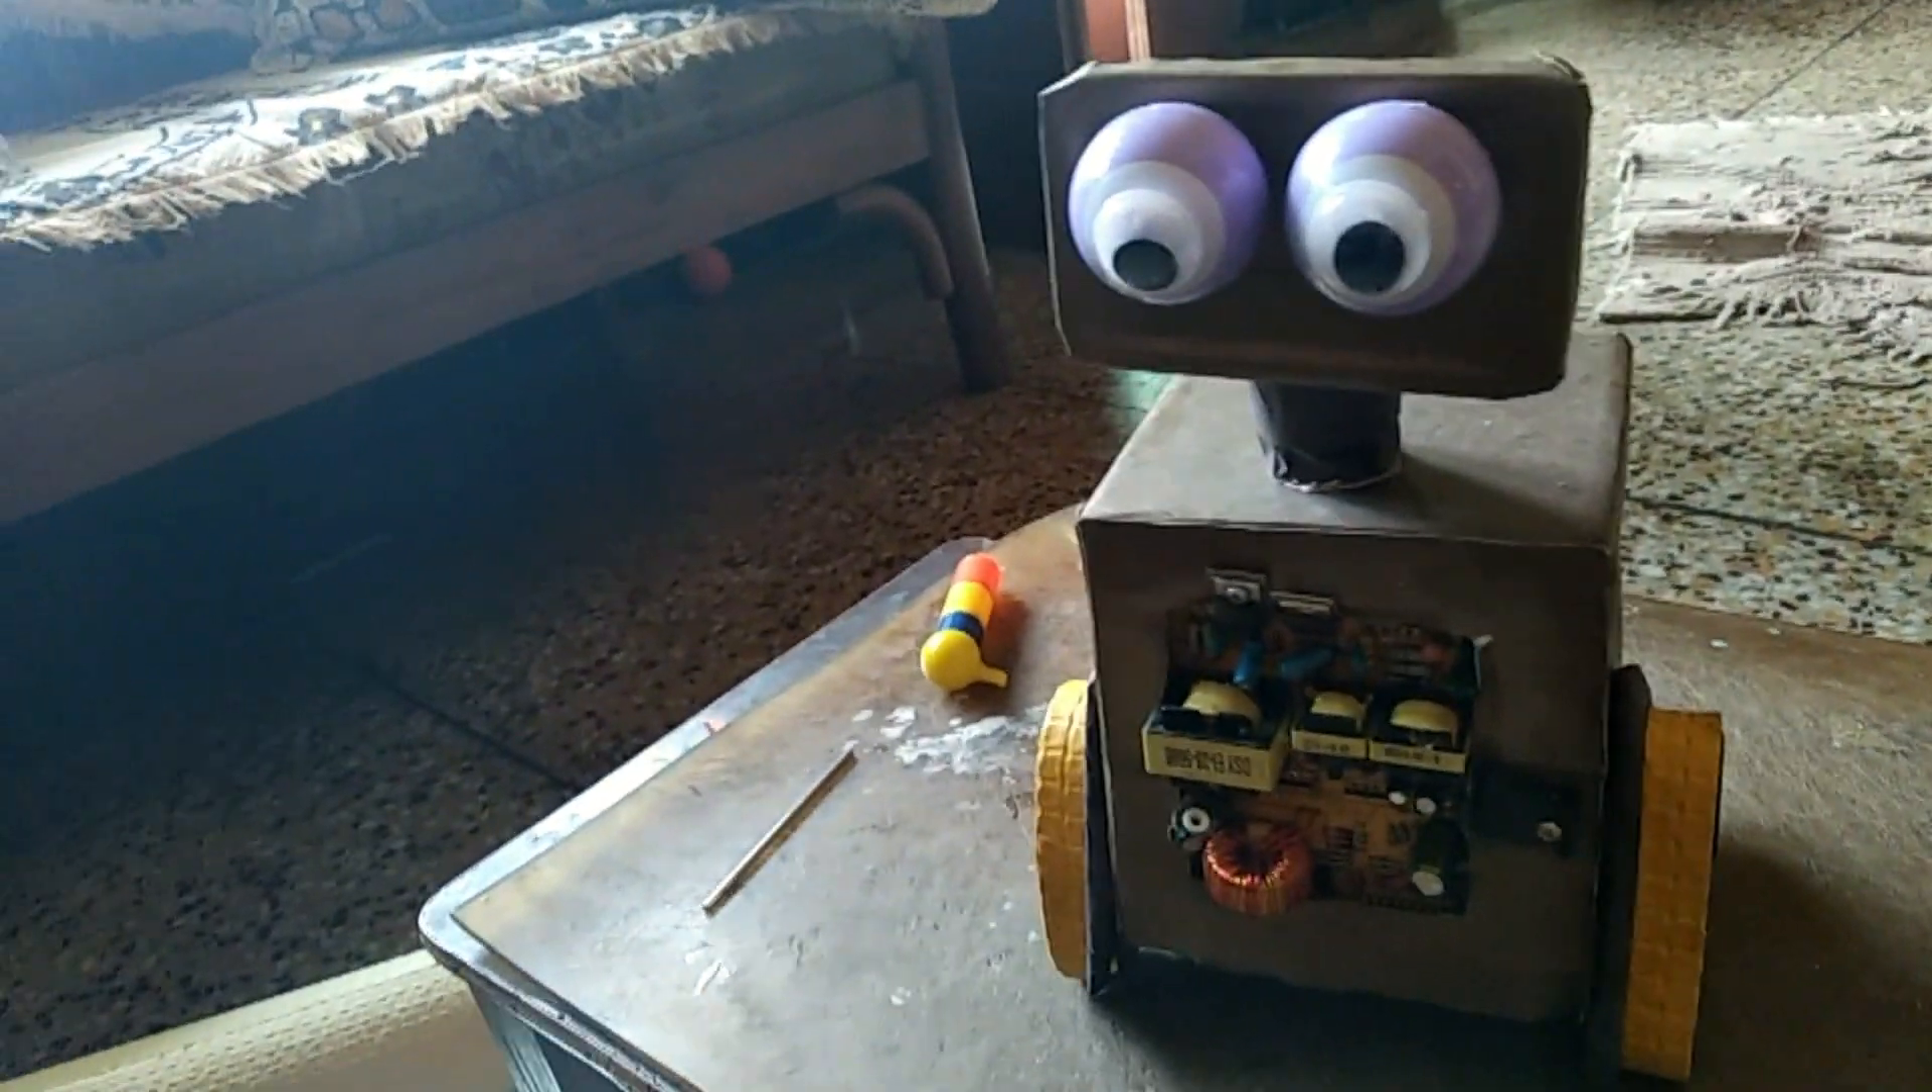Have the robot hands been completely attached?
No.